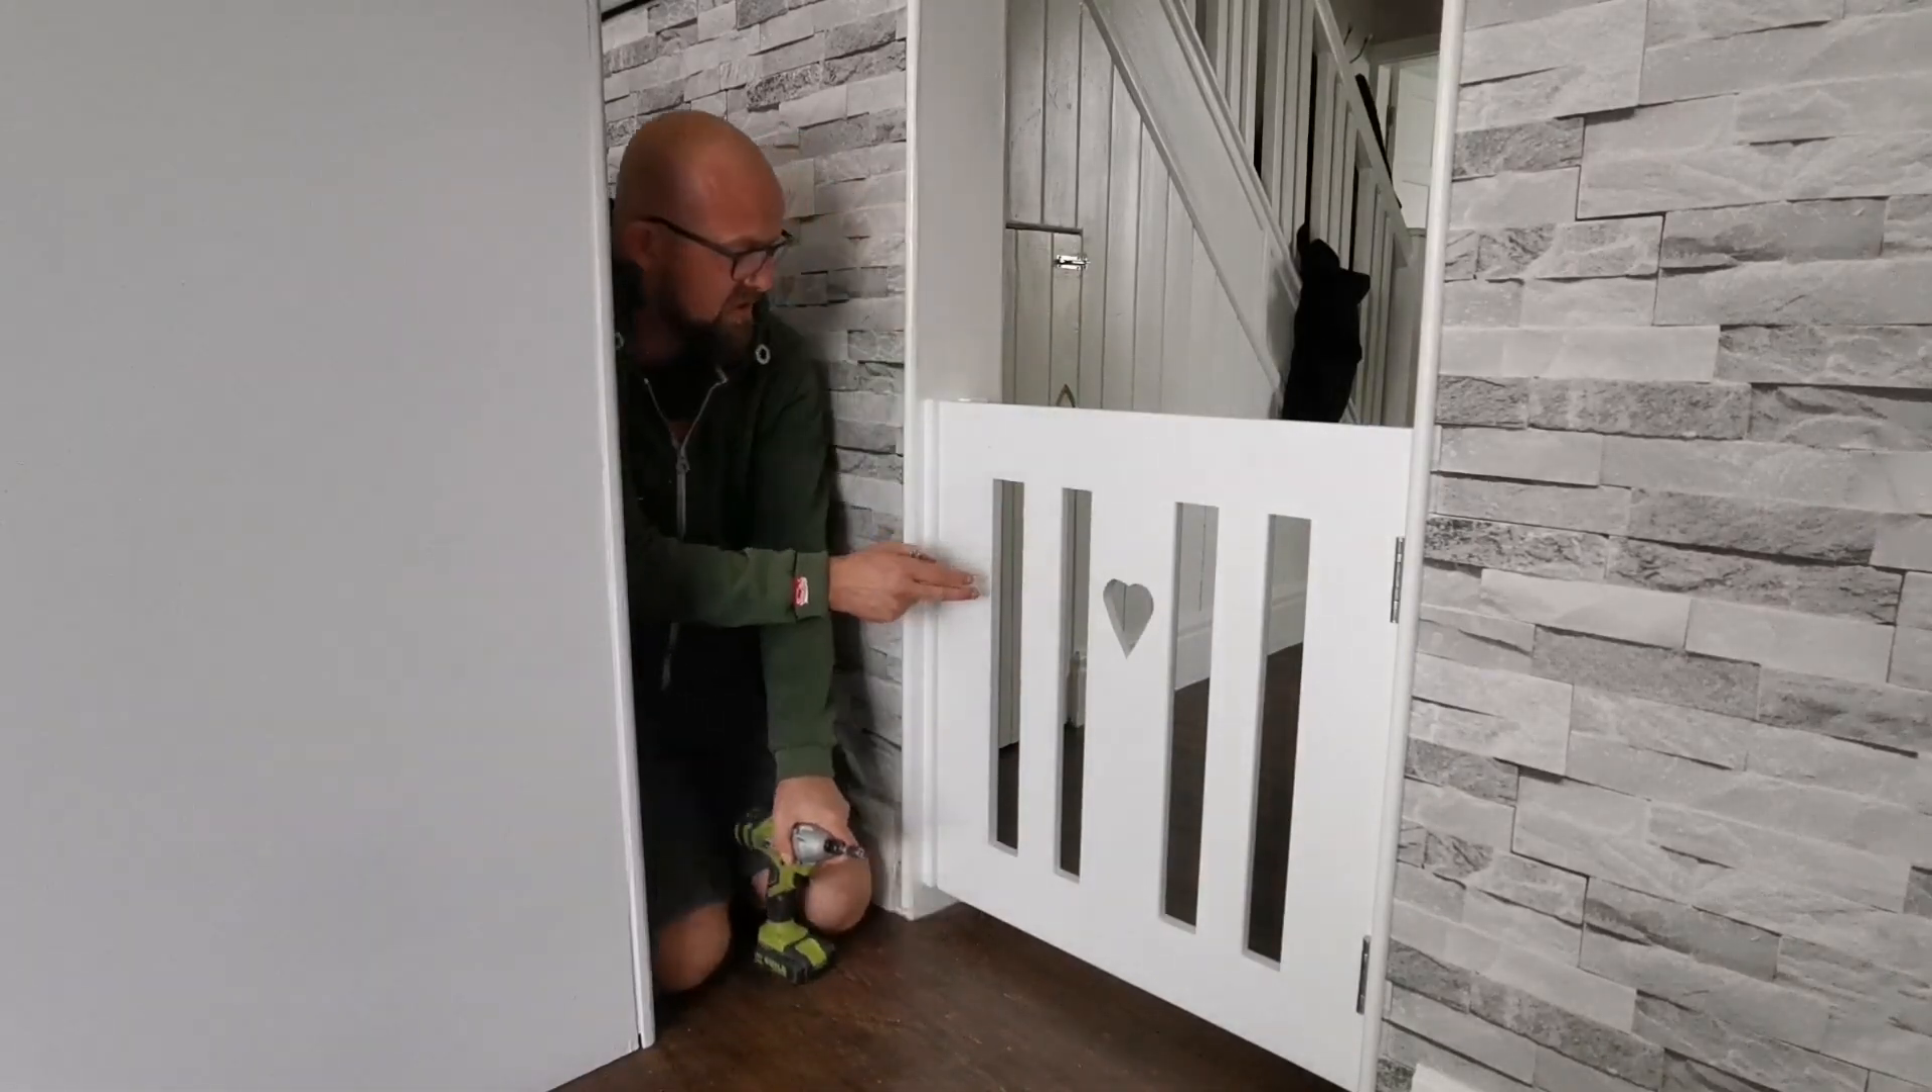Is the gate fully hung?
Yes.